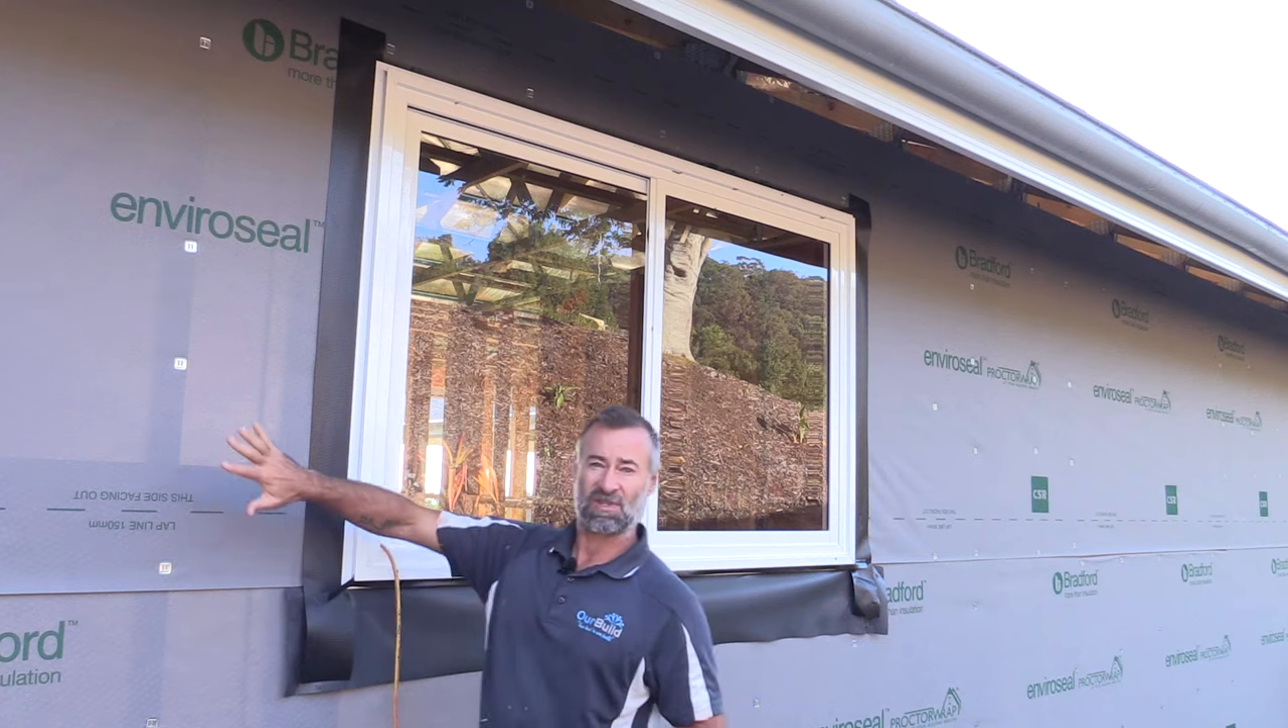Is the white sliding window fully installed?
Yes.